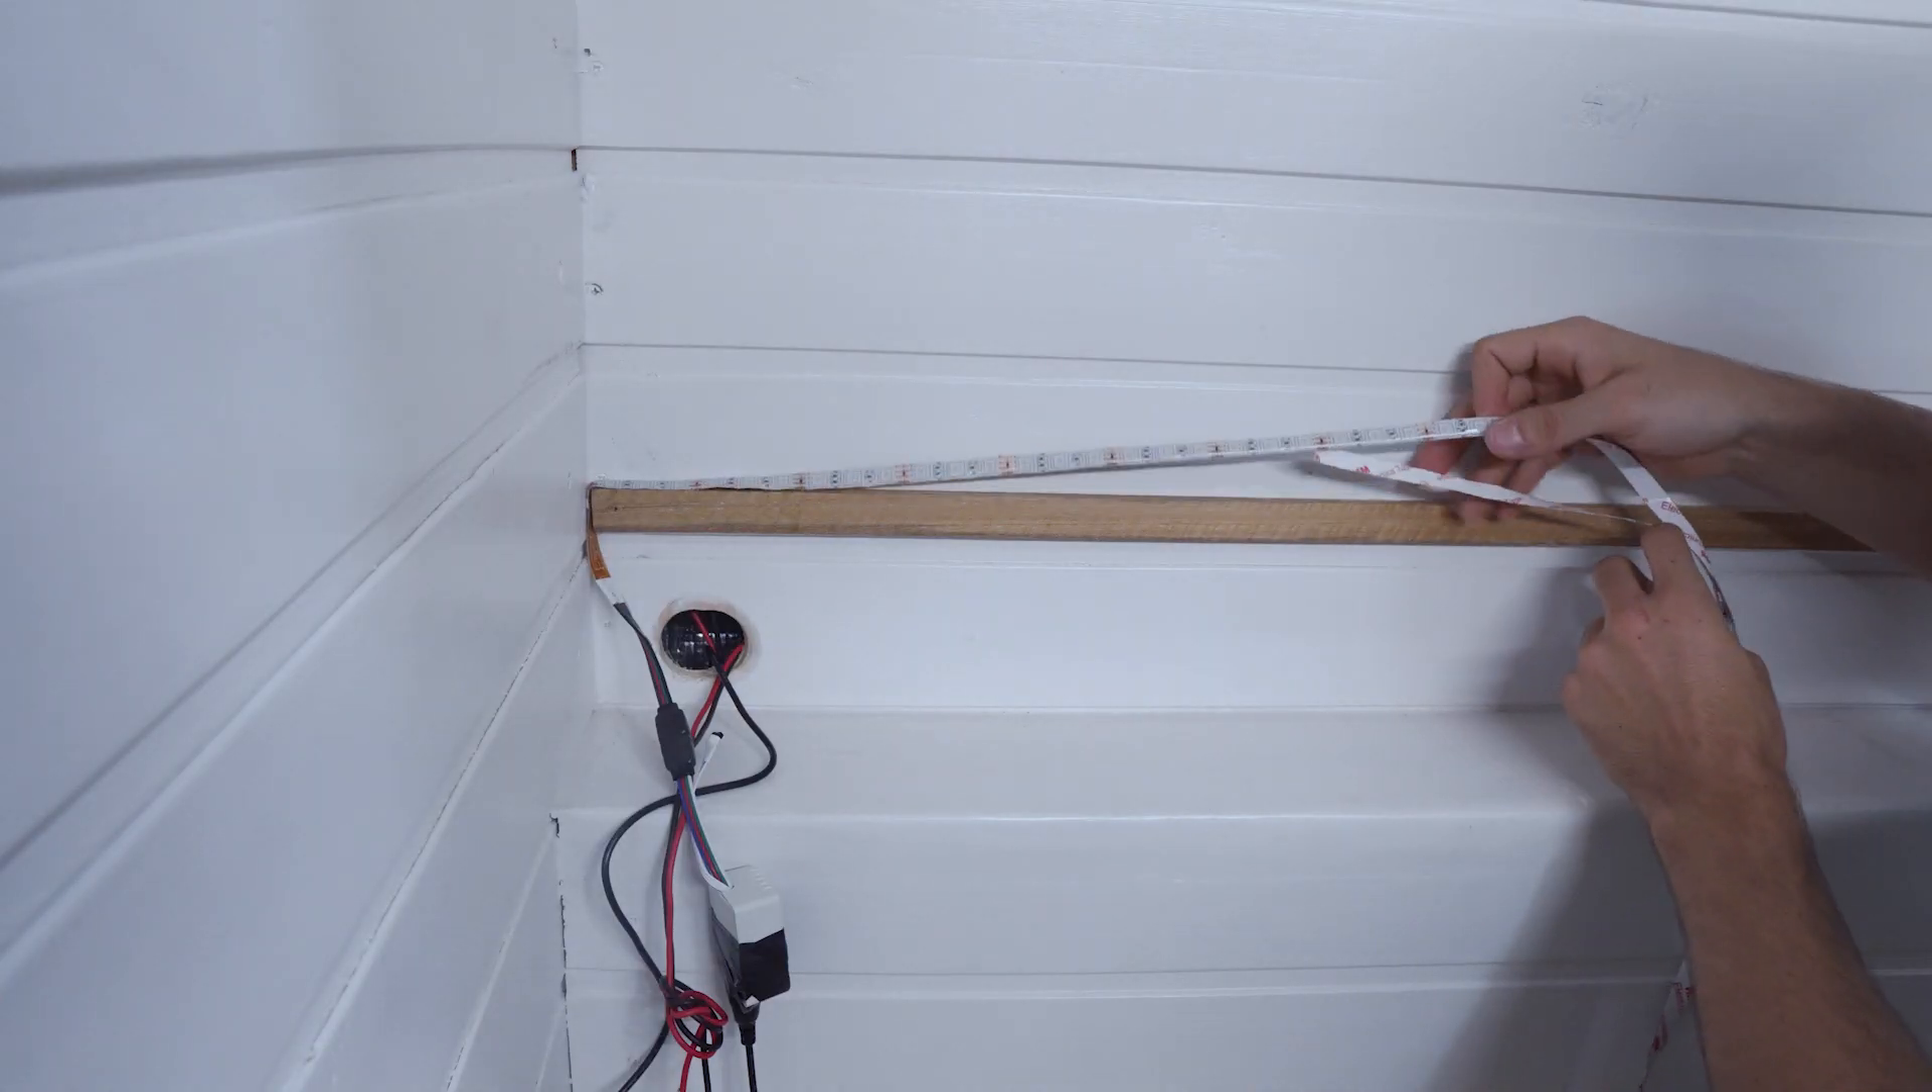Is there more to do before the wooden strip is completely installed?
No.